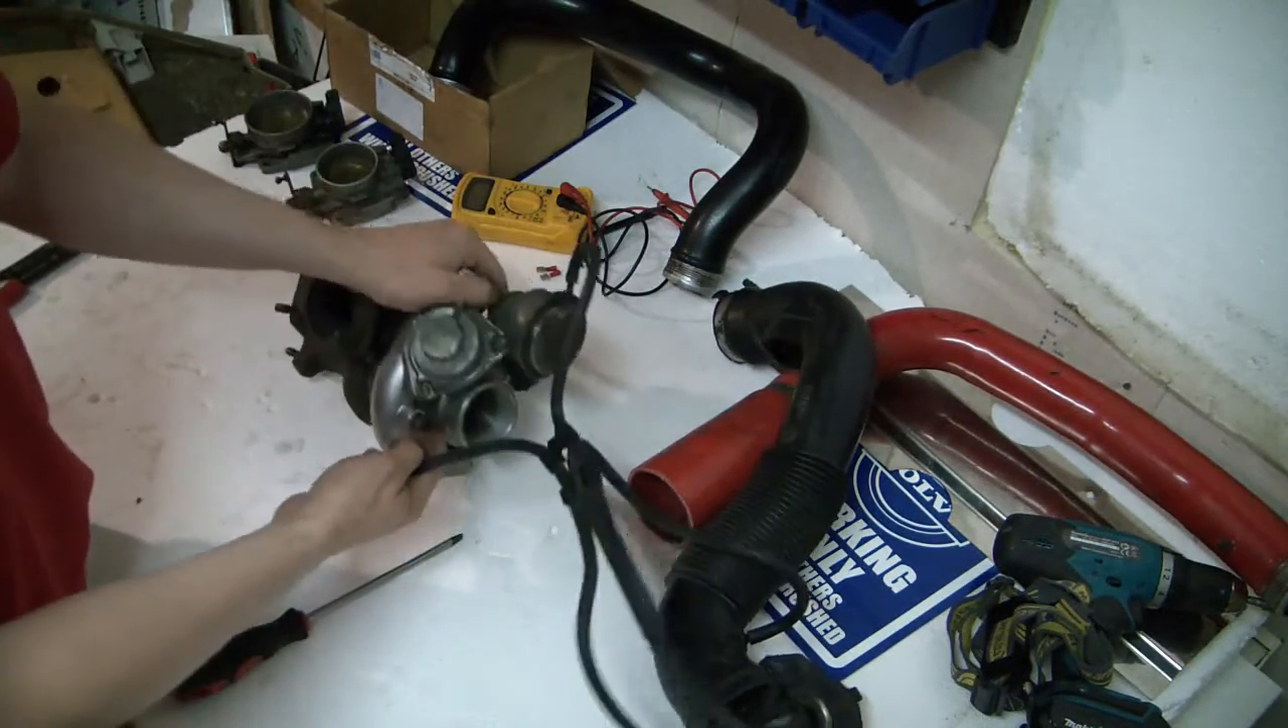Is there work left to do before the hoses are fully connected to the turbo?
Yes.